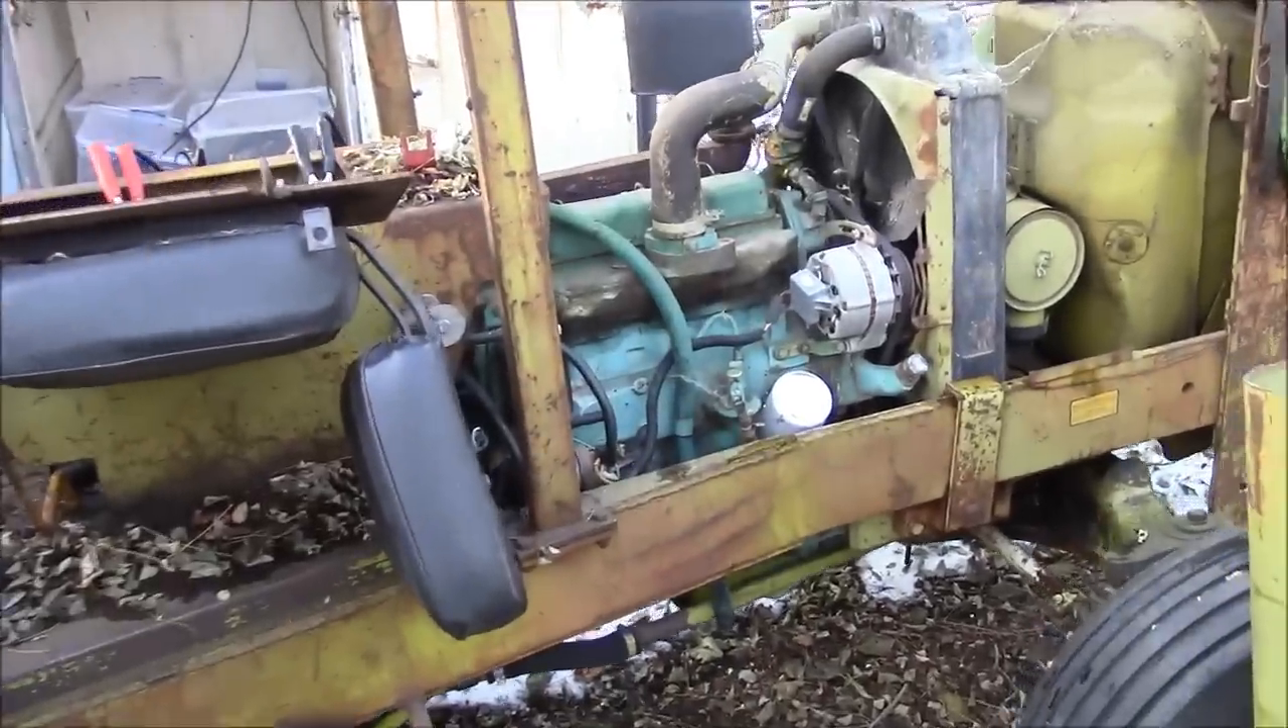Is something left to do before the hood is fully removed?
No.